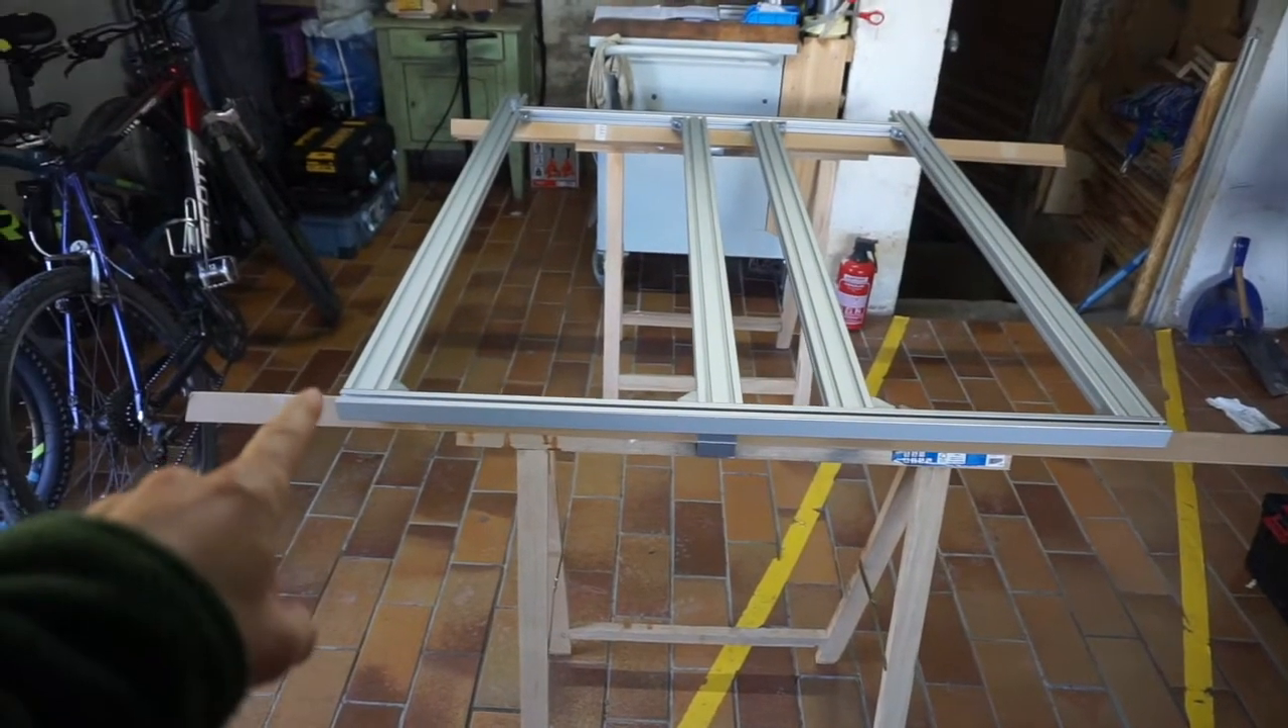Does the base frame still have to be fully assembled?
No.